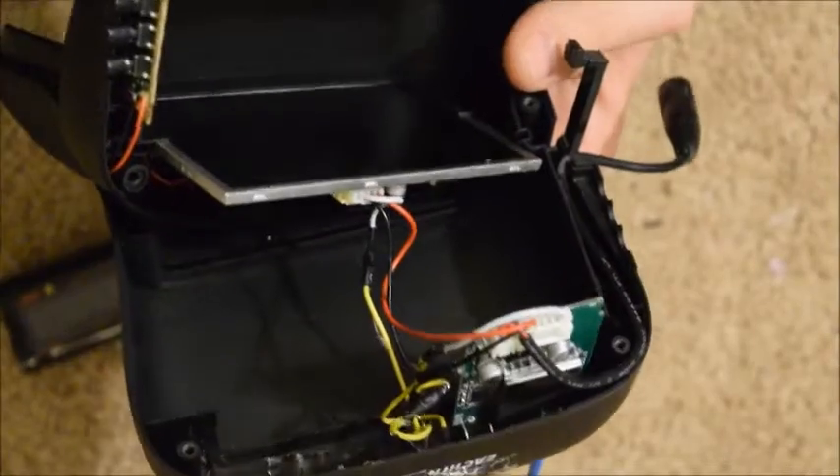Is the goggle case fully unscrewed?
Yes.